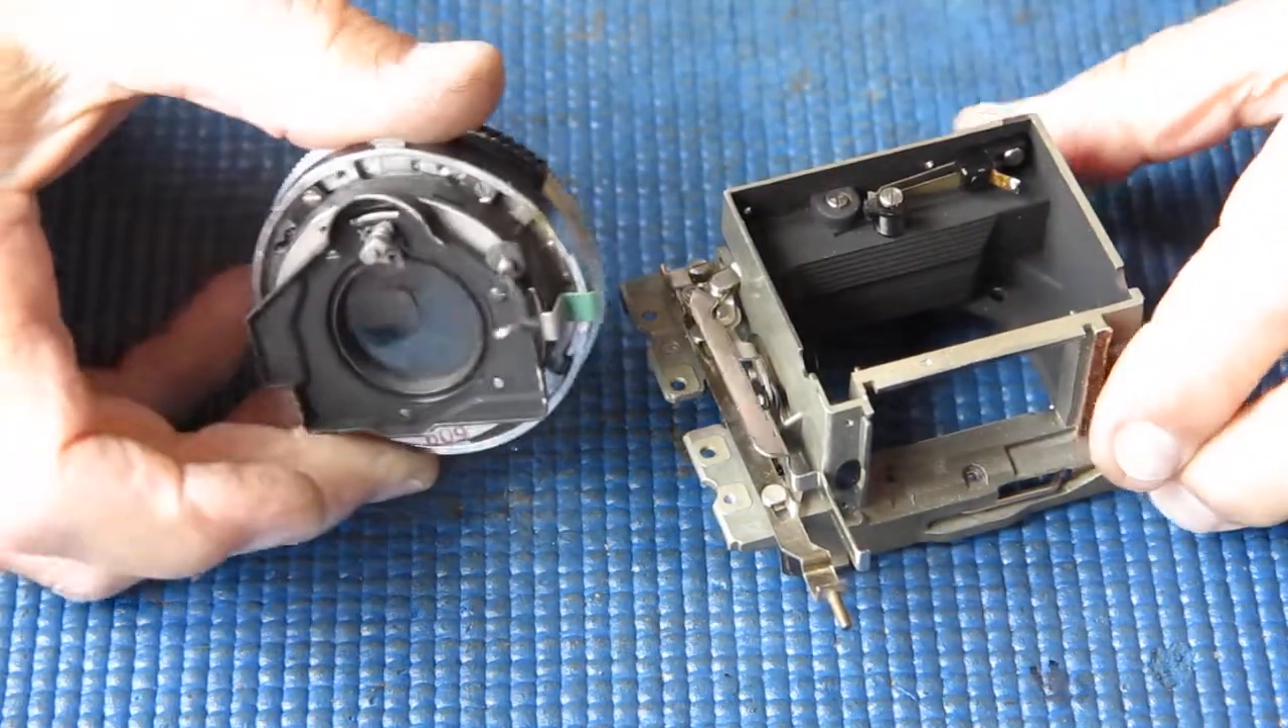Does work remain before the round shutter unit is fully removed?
No.